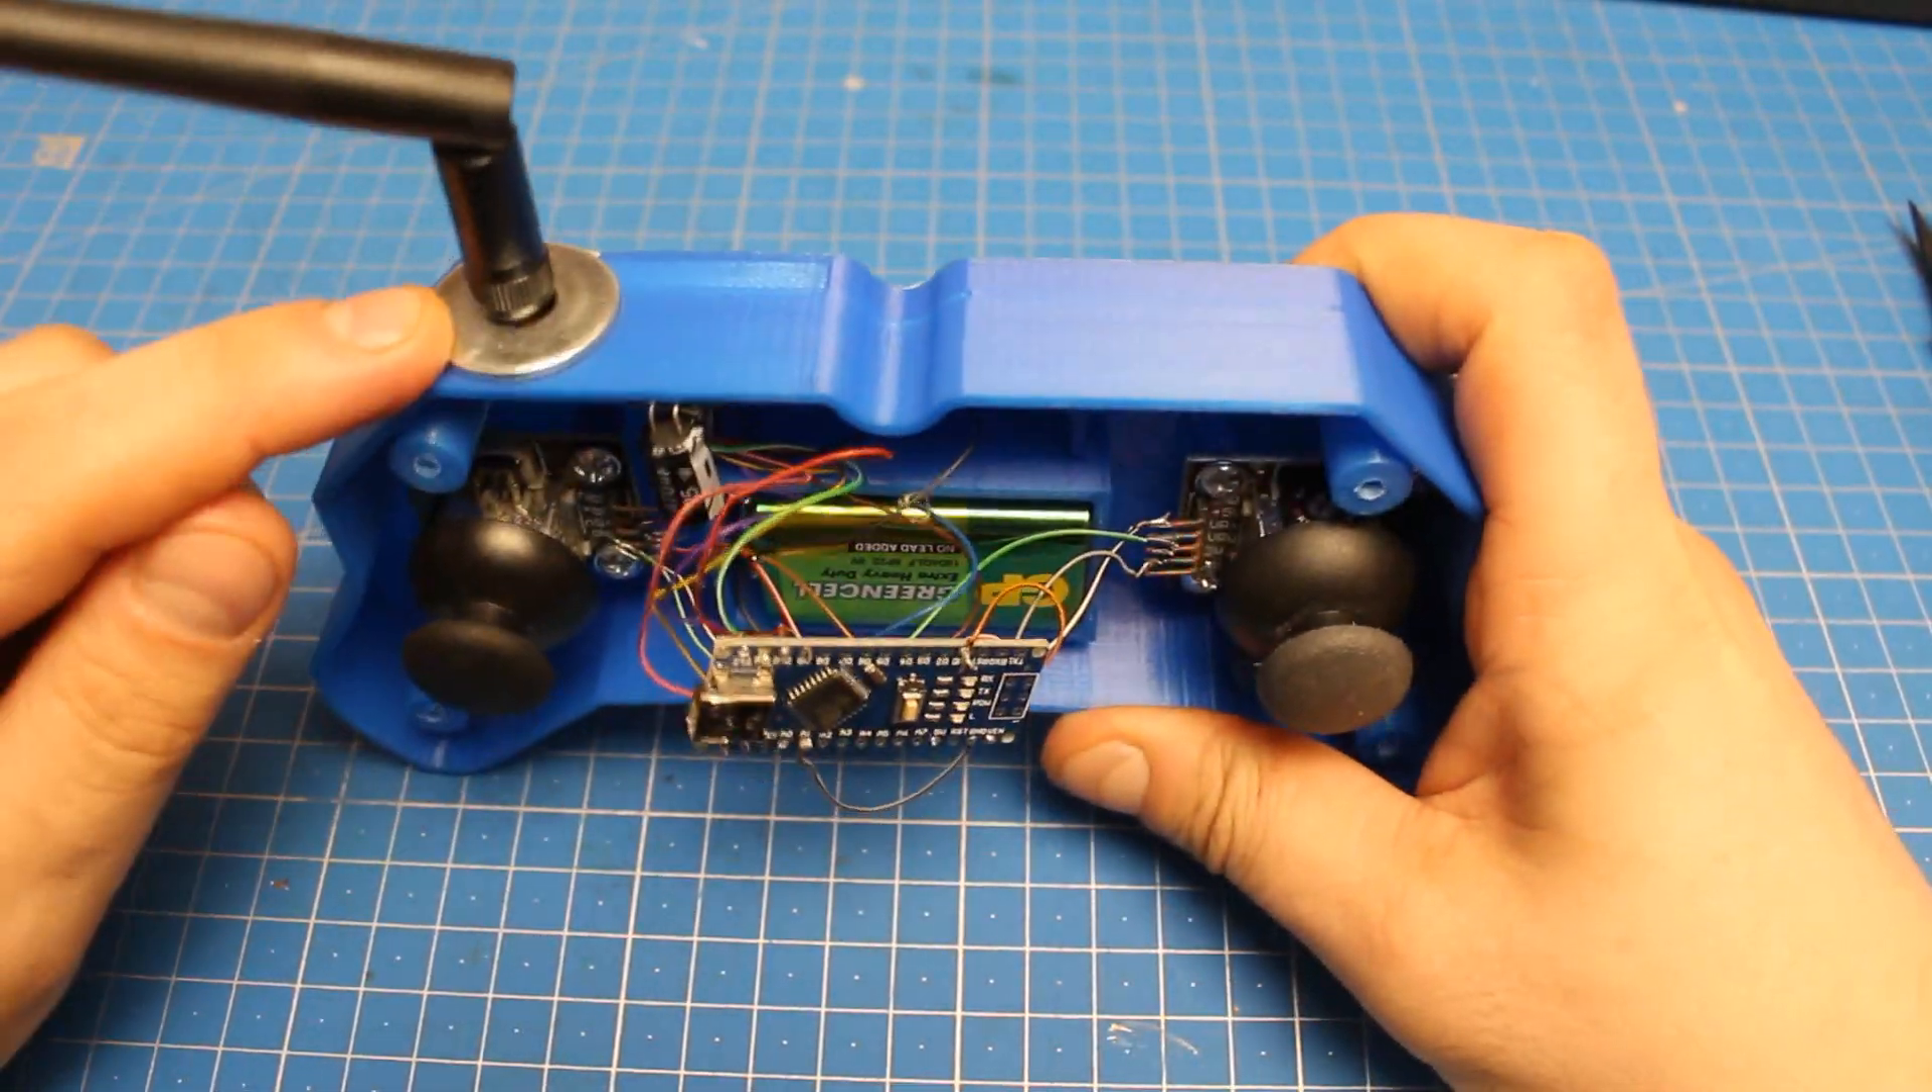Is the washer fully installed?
Yes.